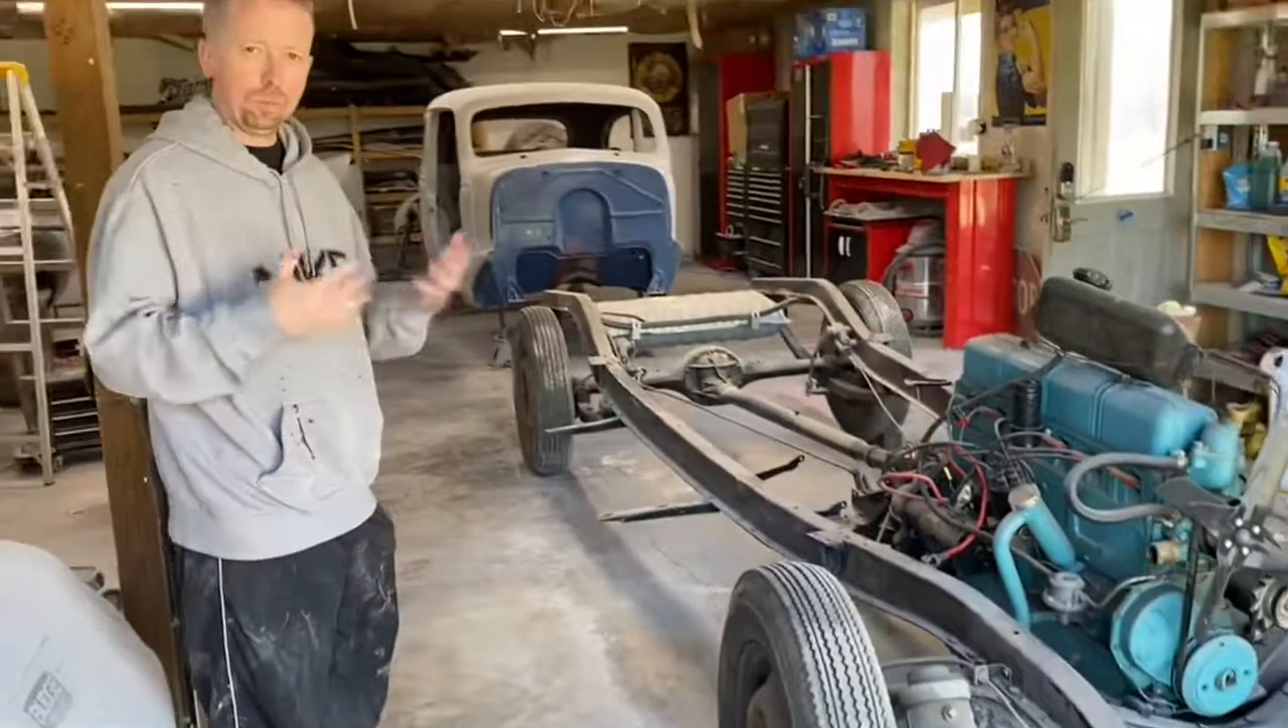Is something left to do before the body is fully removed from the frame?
No.